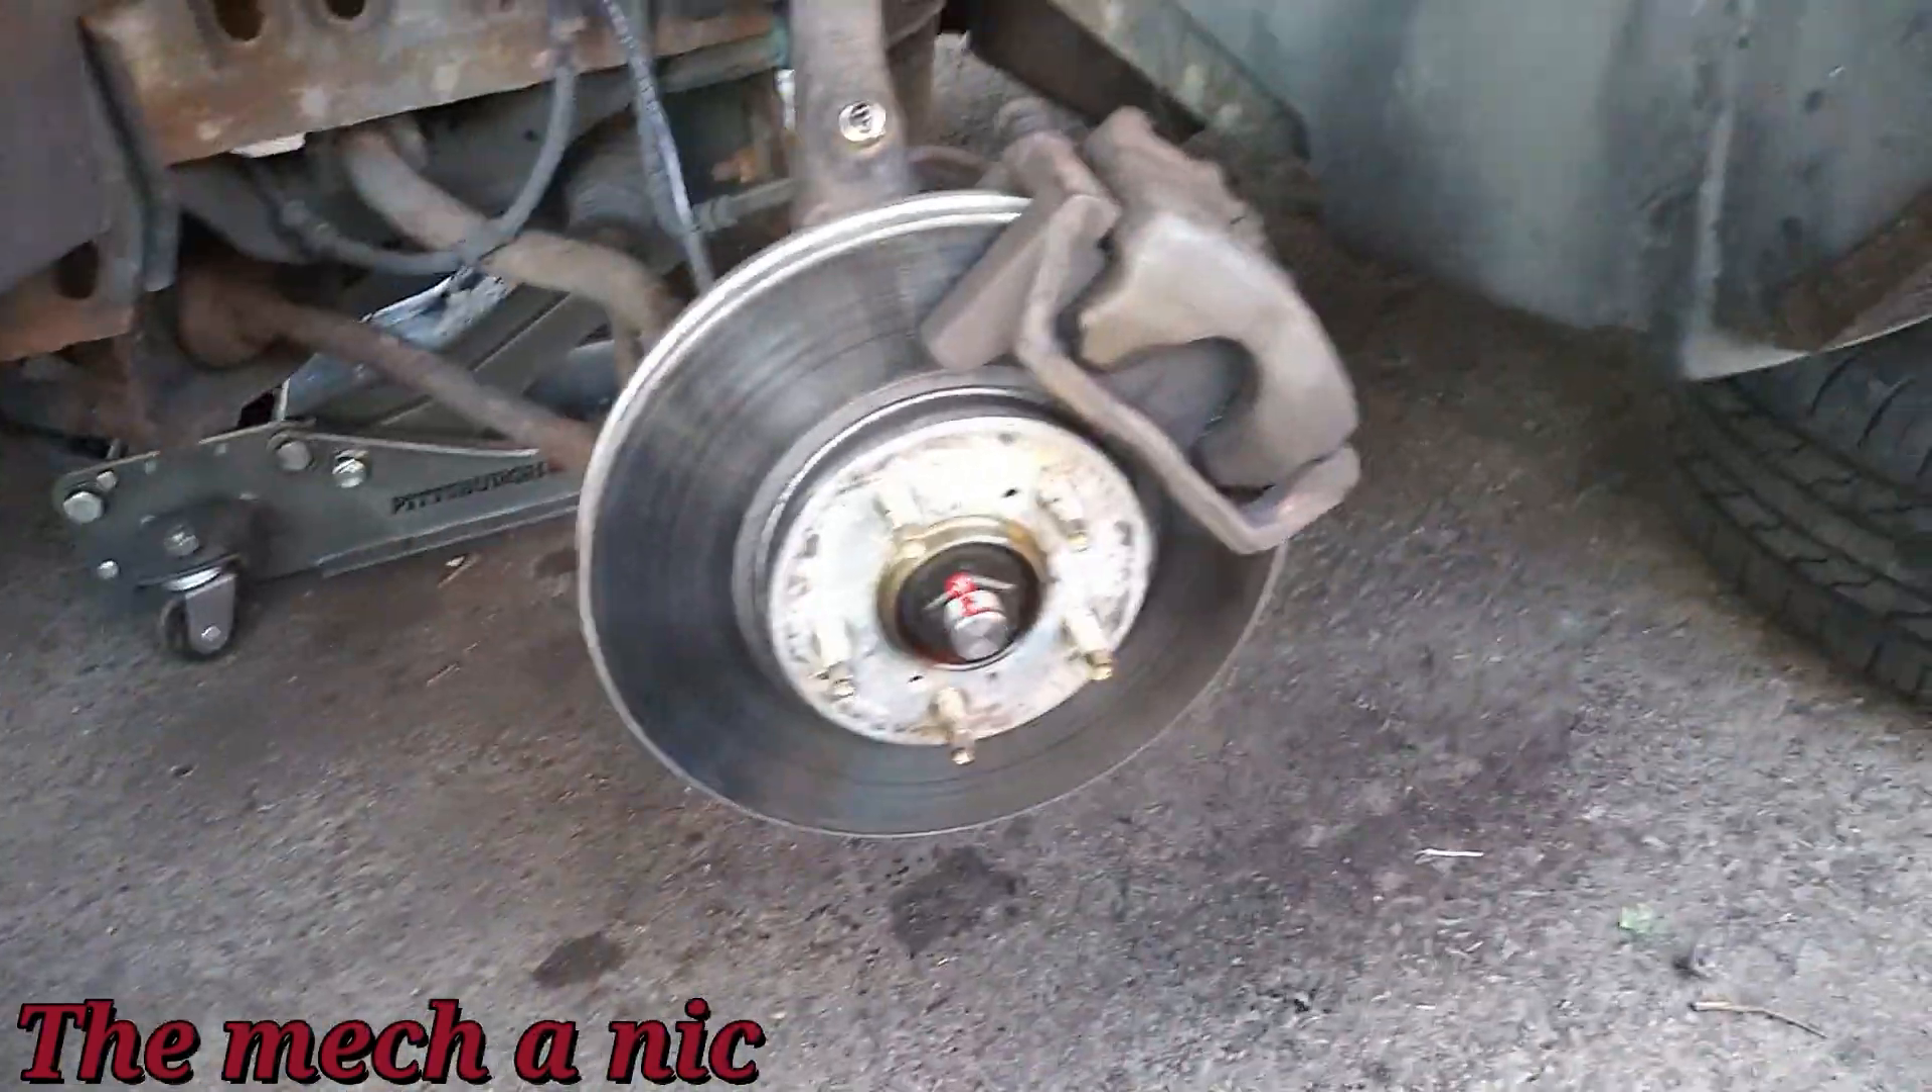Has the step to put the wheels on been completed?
No.